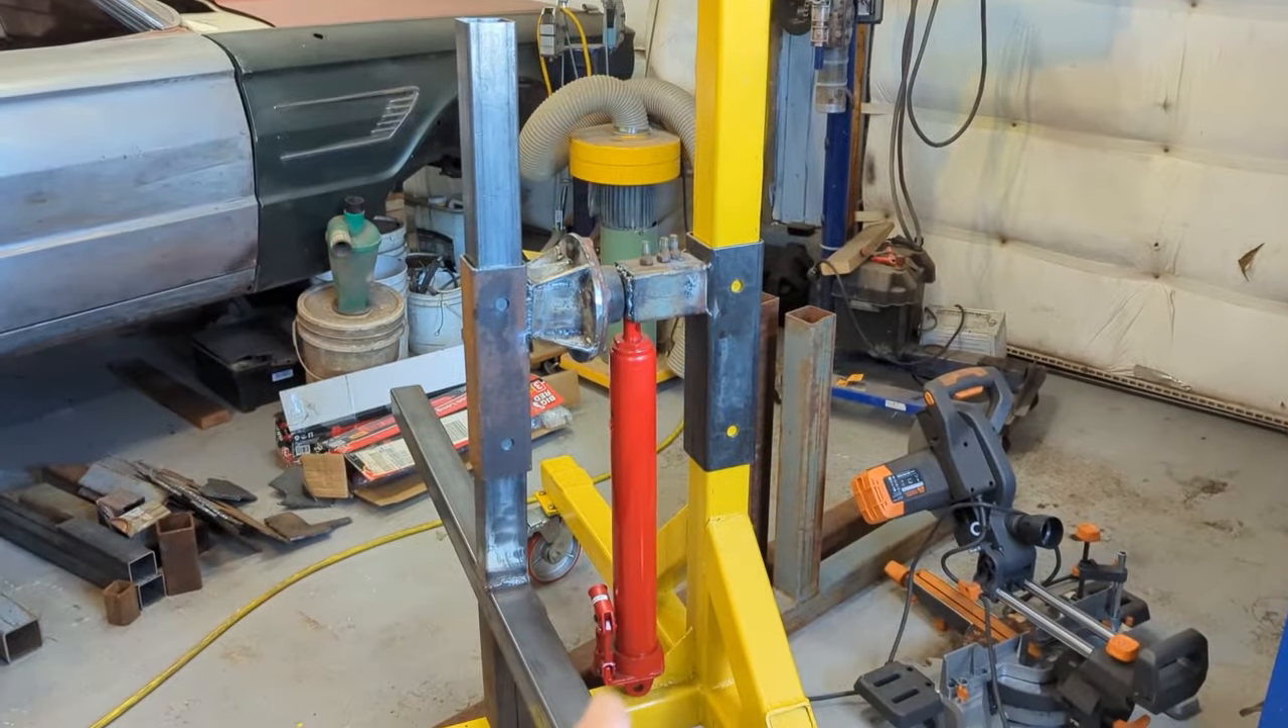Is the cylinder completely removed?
No.